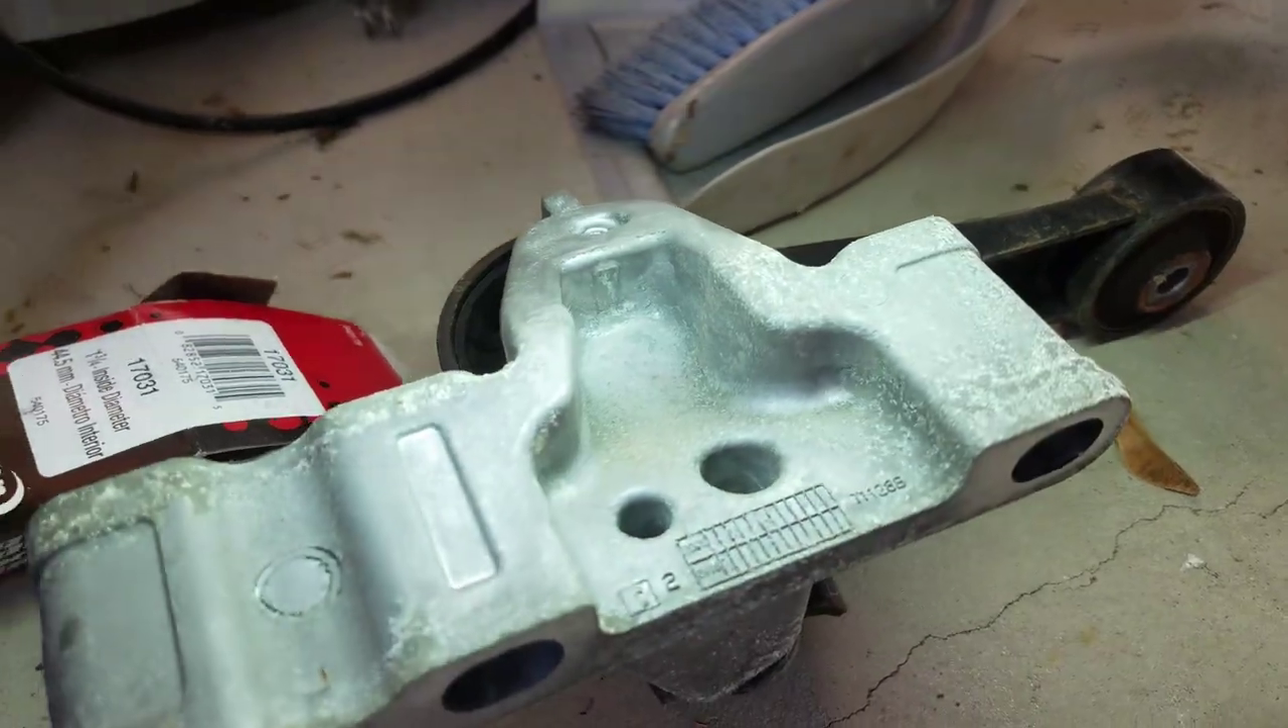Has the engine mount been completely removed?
Yes.